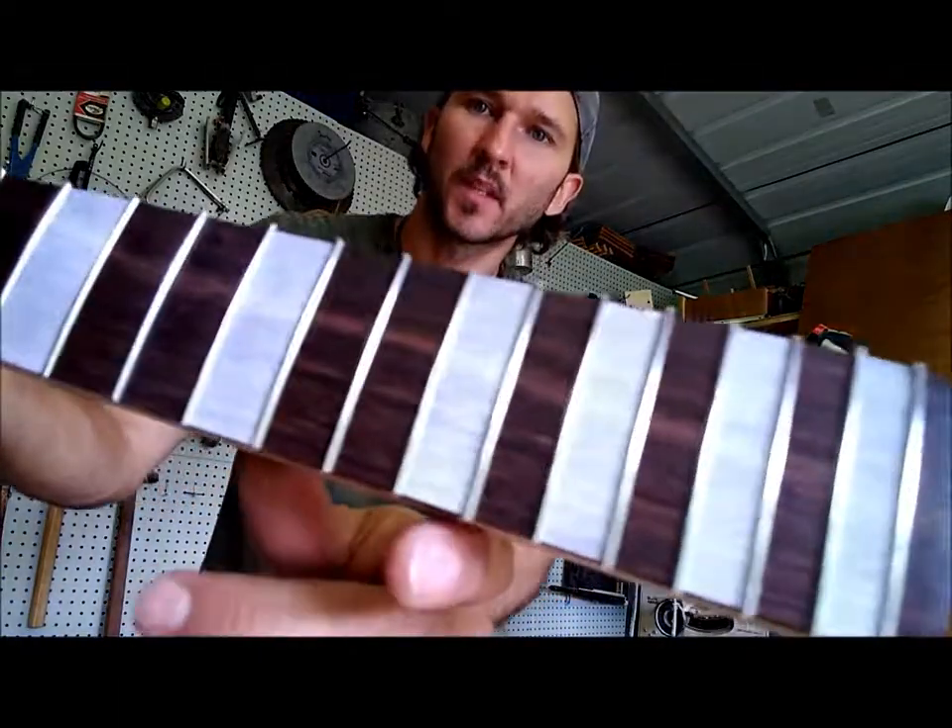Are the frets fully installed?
Yes.